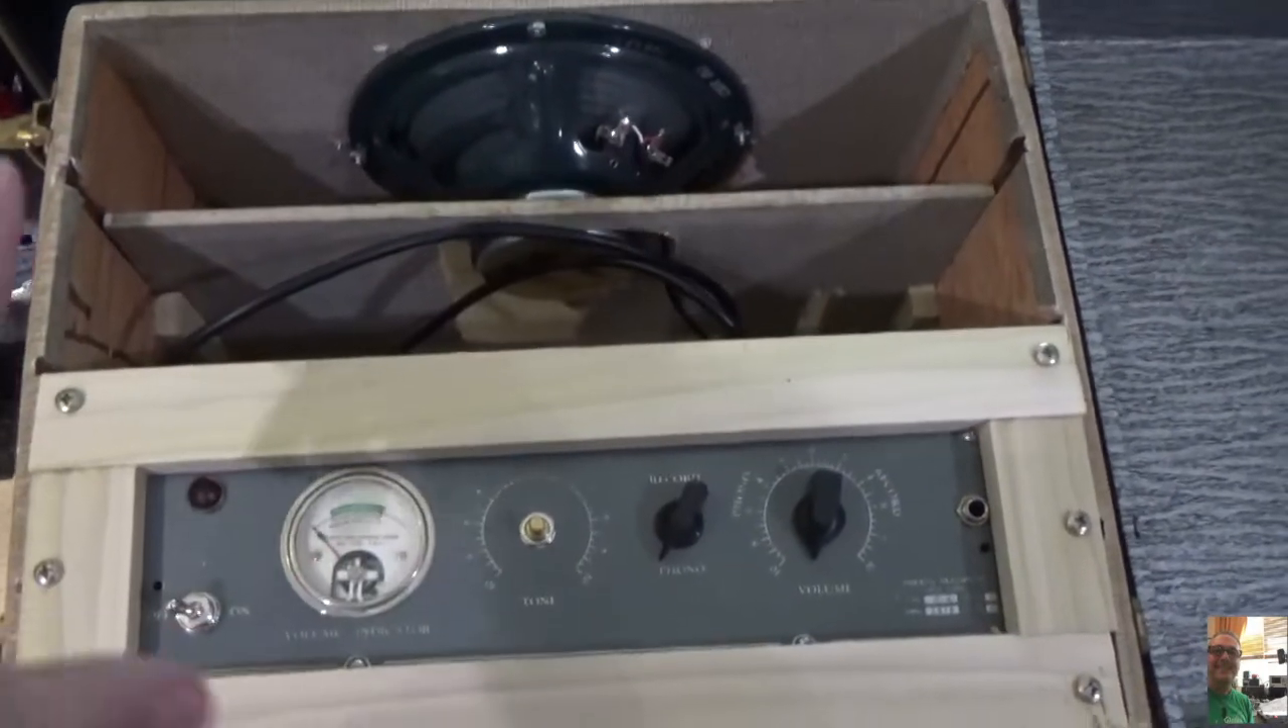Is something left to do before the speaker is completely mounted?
No.